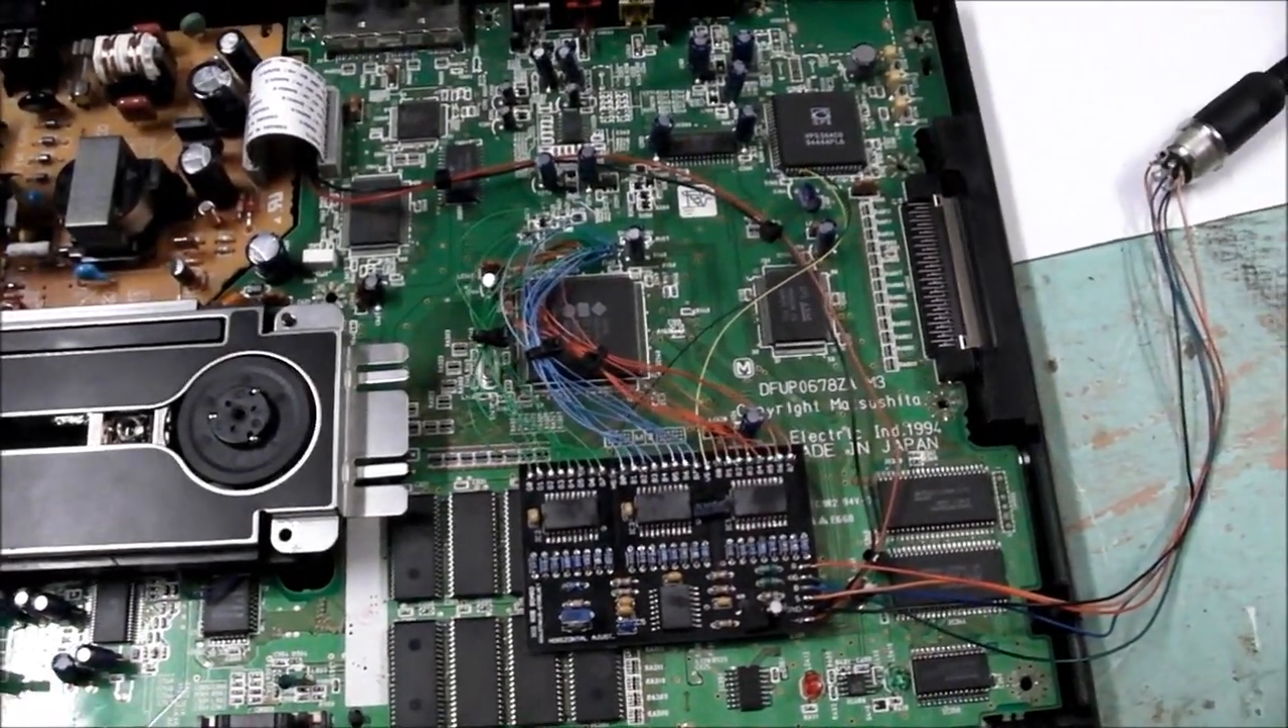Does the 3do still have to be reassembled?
Yes.